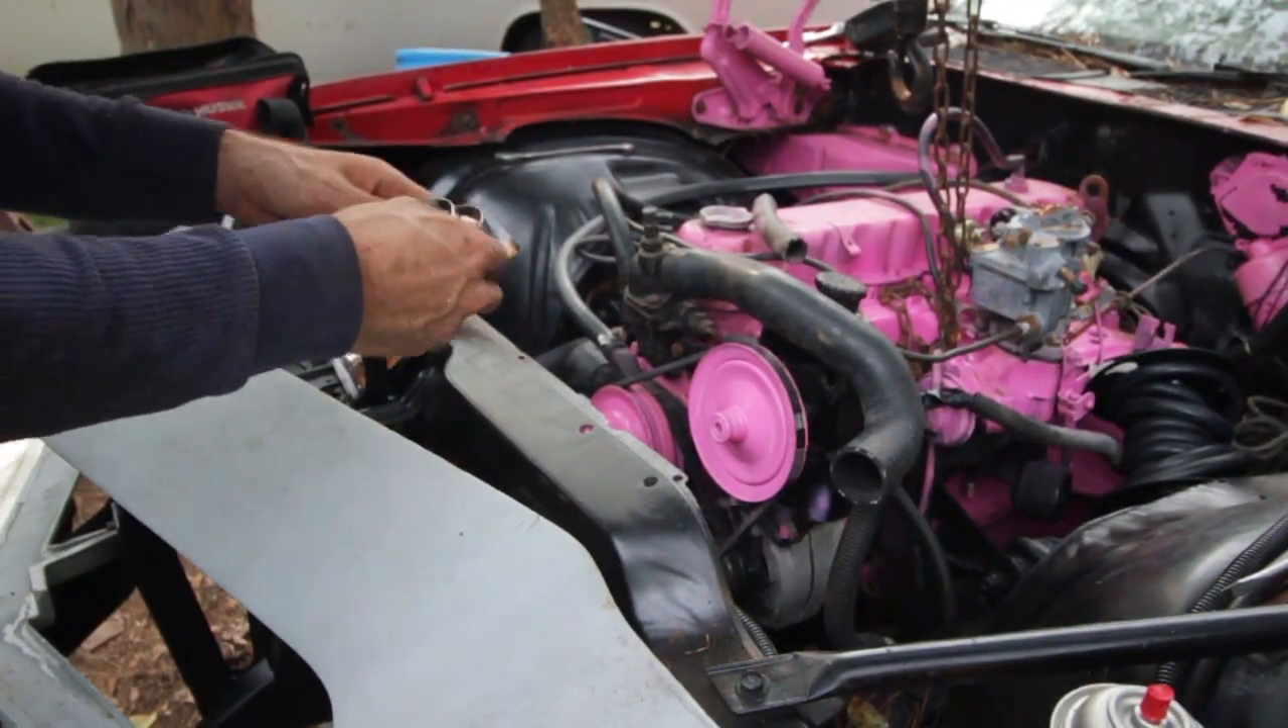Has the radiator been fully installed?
No.